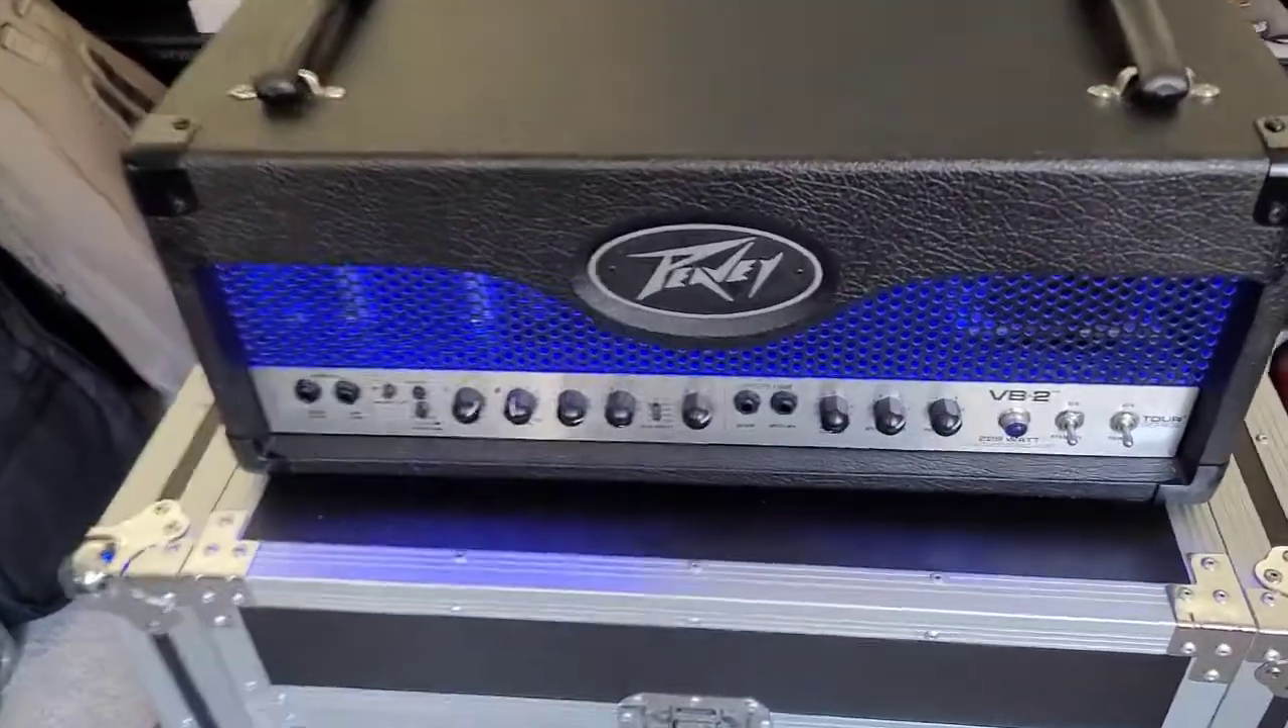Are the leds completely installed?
Yes.